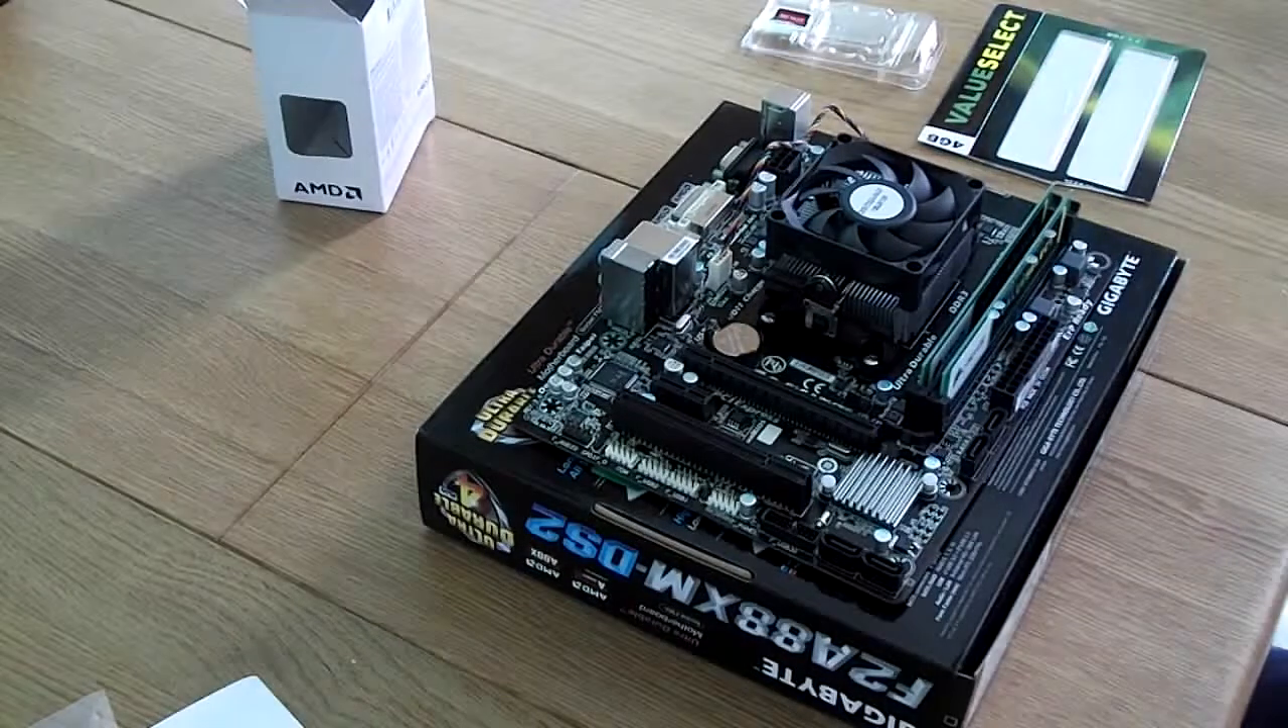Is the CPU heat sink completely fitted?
Yes.